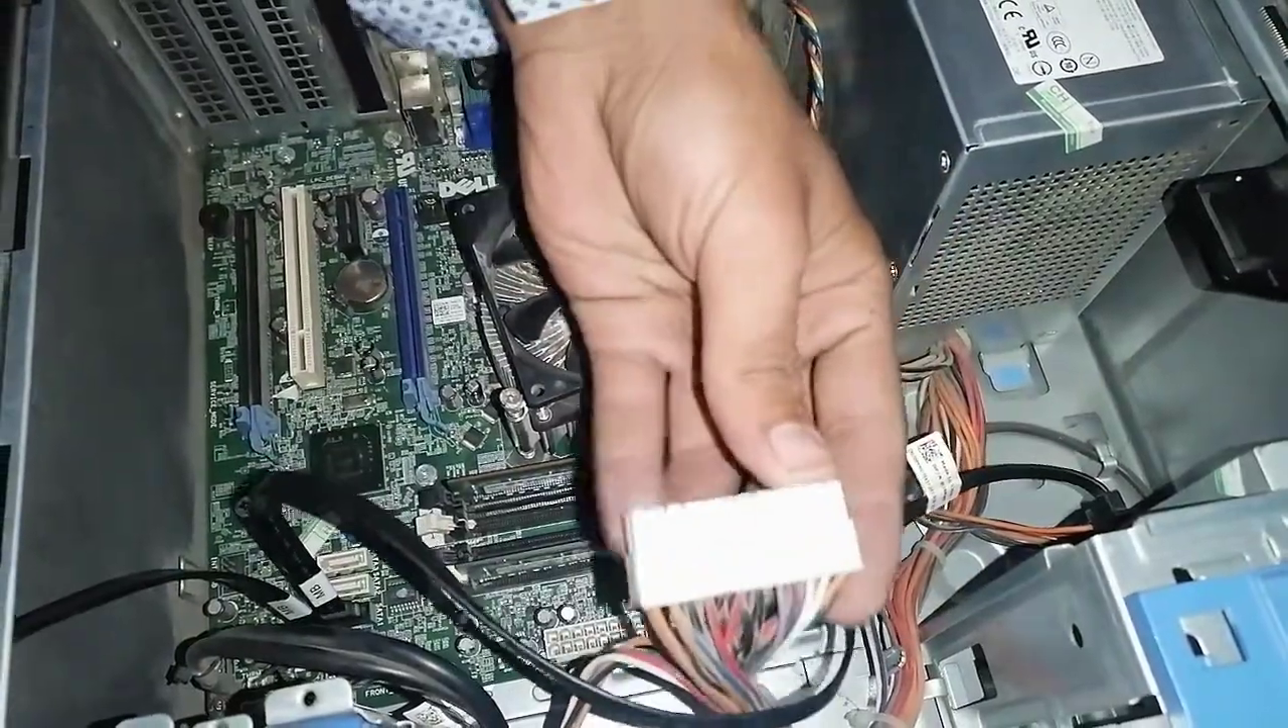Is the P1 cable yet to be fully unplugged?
No.